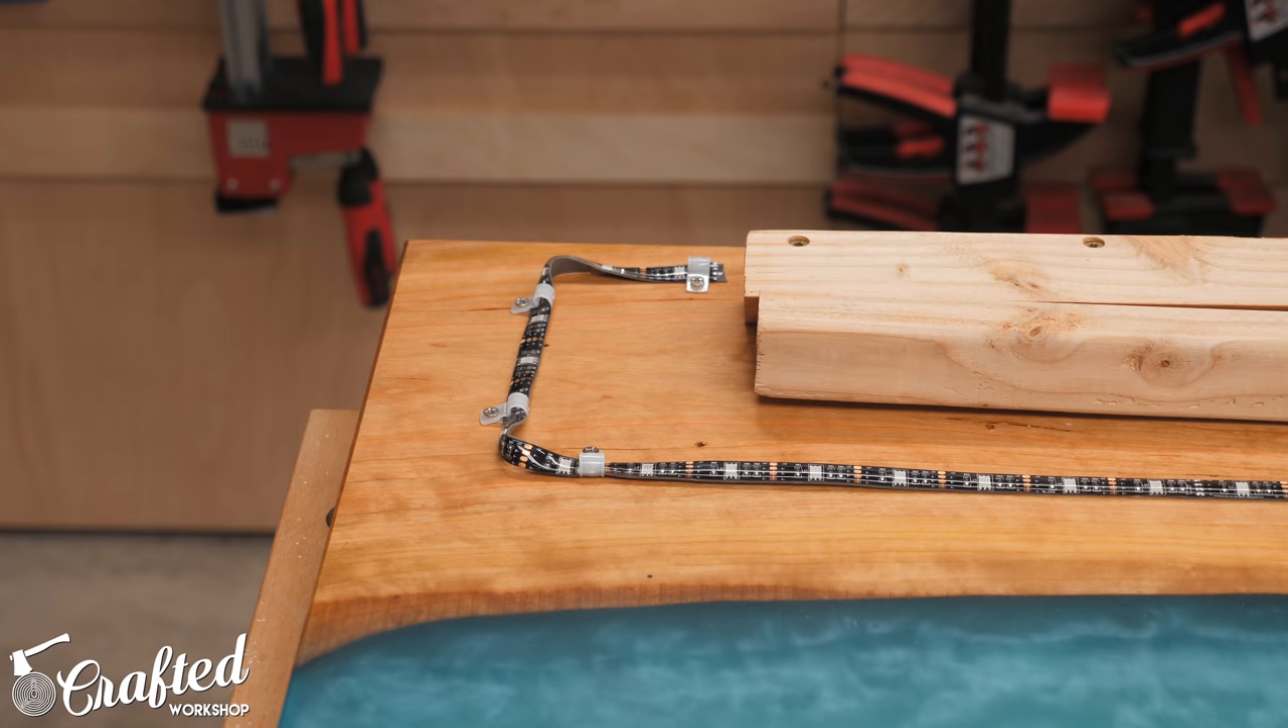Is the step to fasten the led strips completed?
Yes.